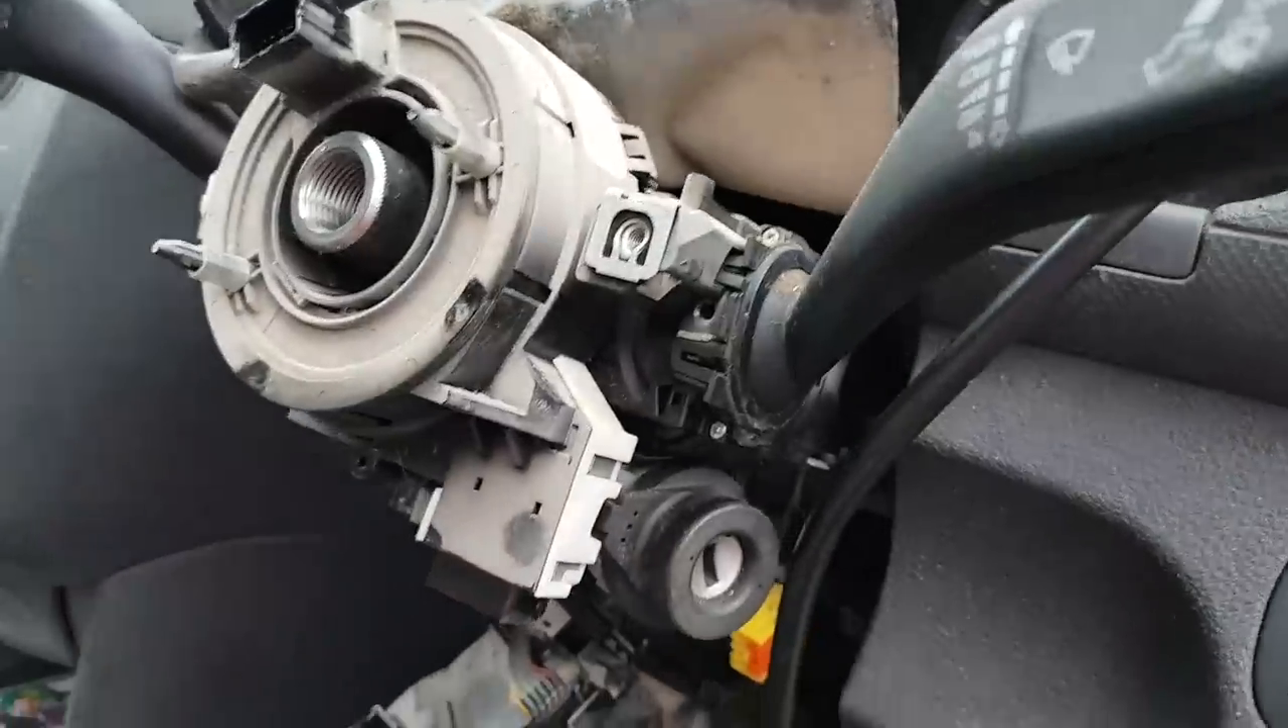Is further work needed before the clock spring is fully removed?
Yes.